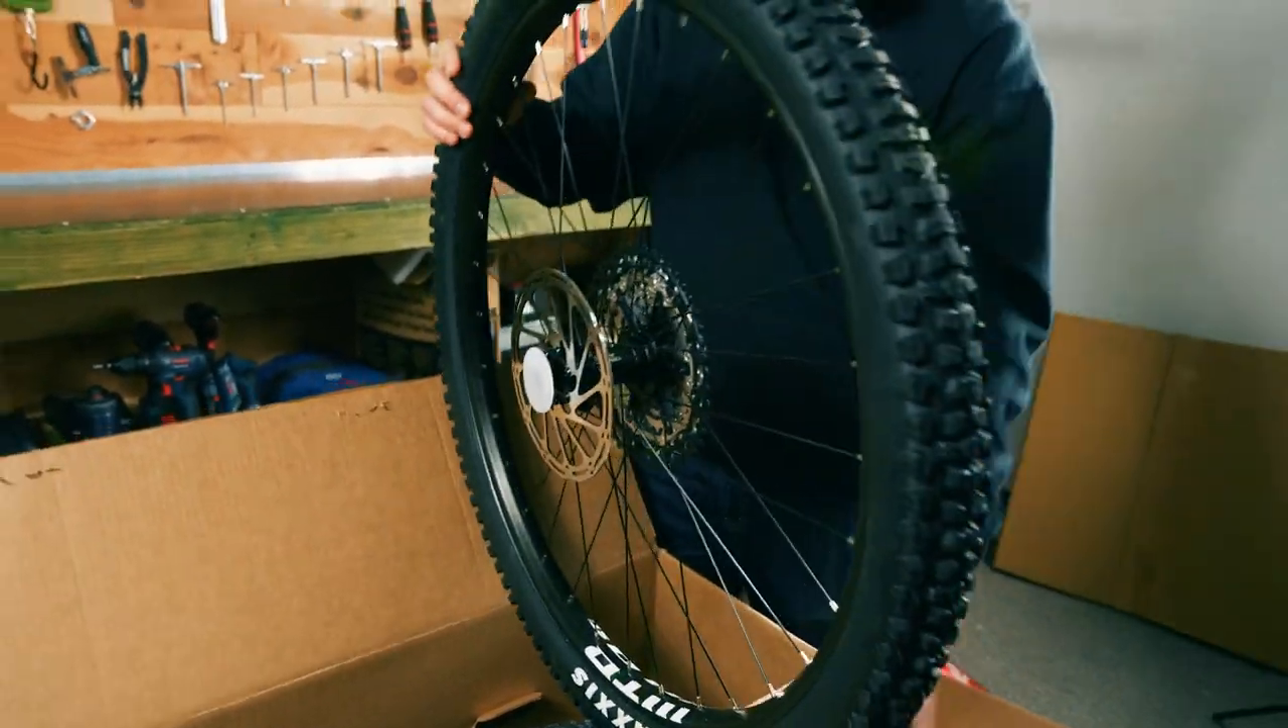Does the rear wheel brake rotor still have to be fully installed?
No.